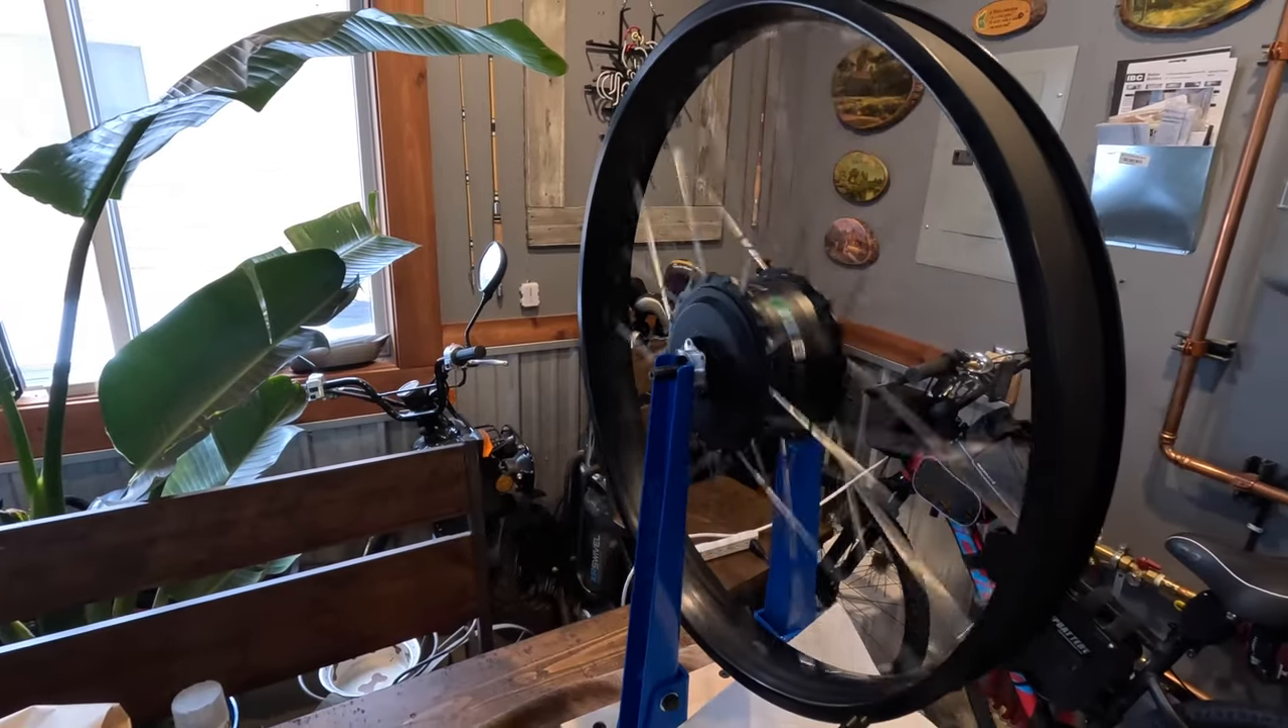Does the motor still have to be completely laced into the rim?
No.